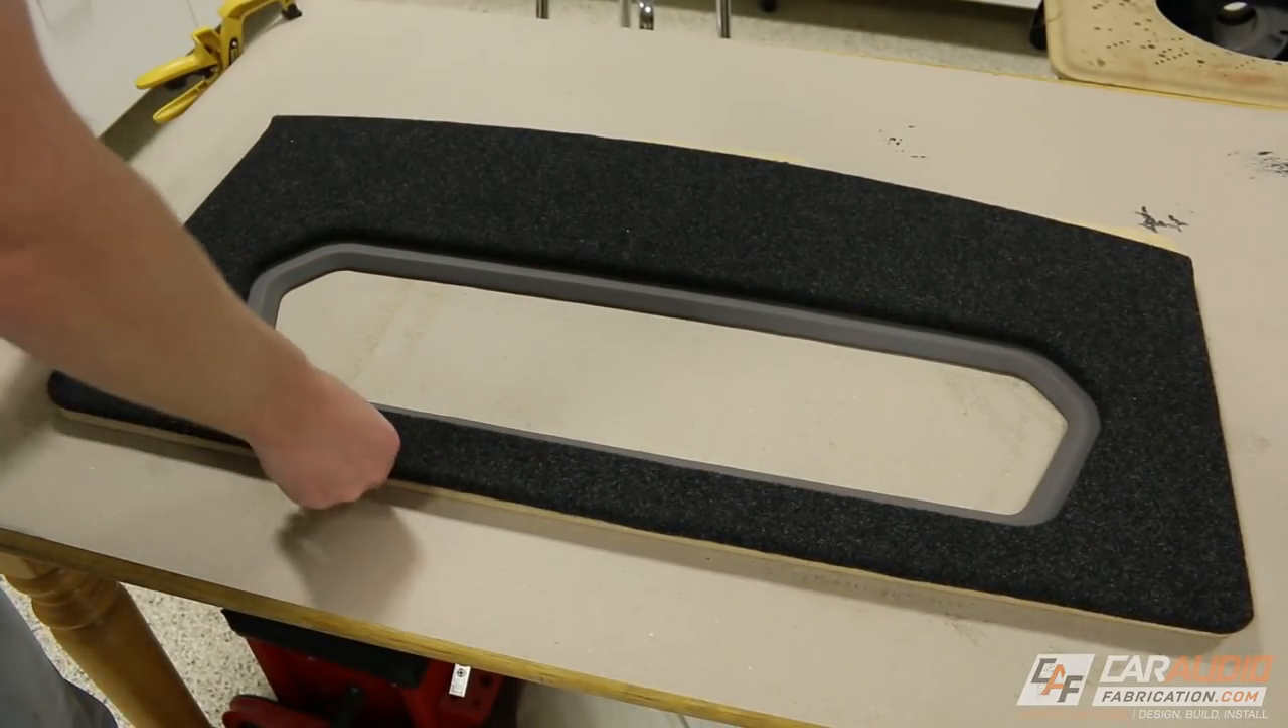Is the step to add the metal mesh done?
No.